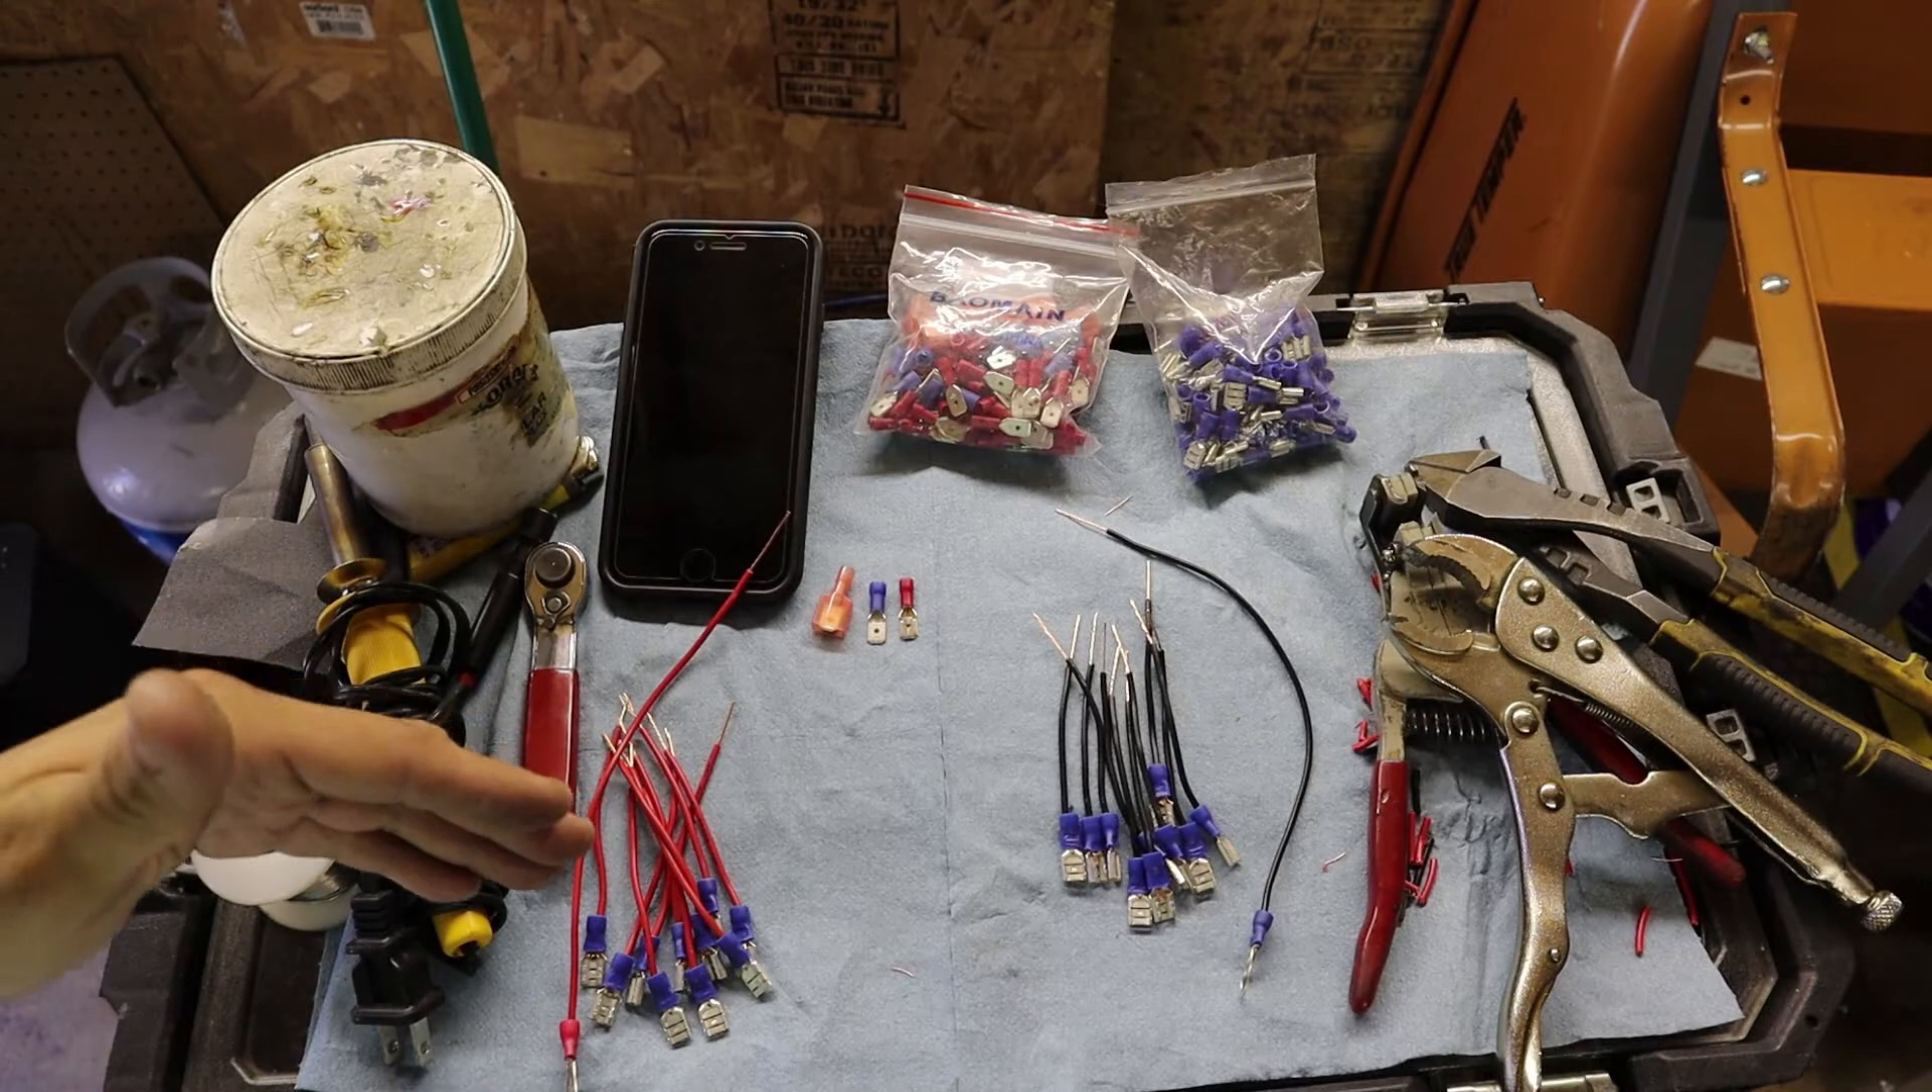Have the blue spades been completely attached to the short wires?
Yes.